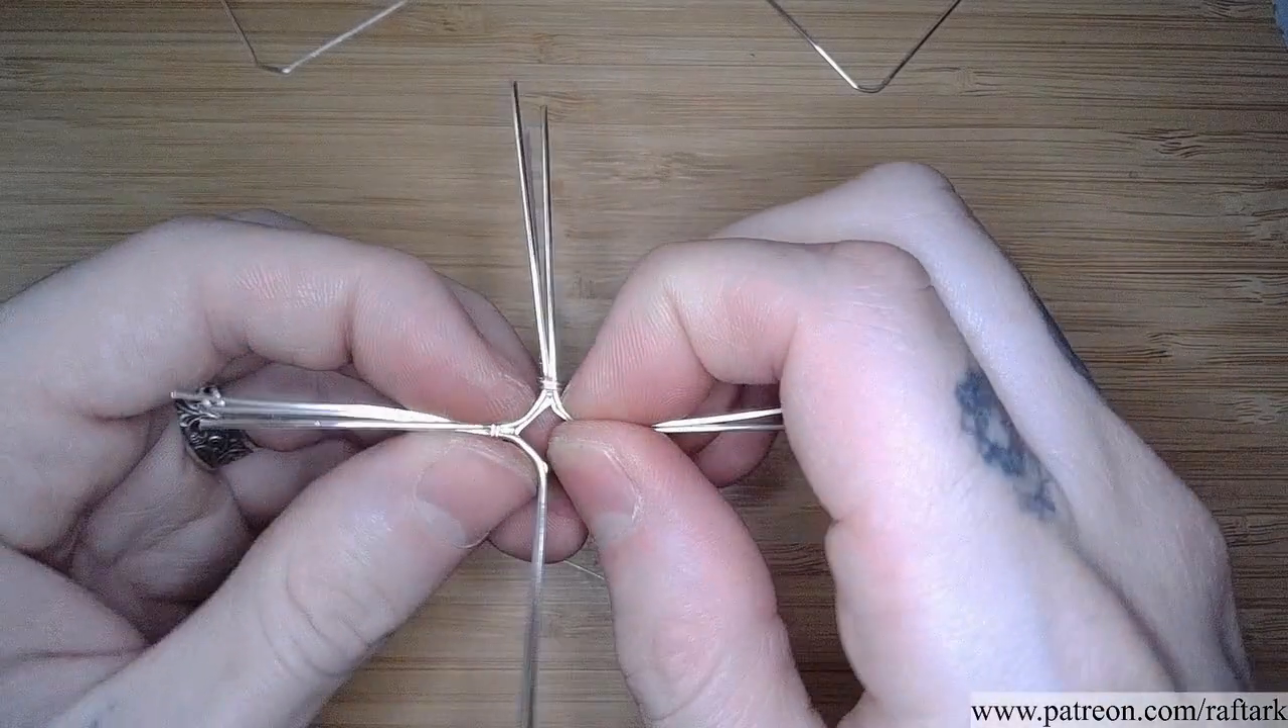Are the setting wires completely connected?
No.